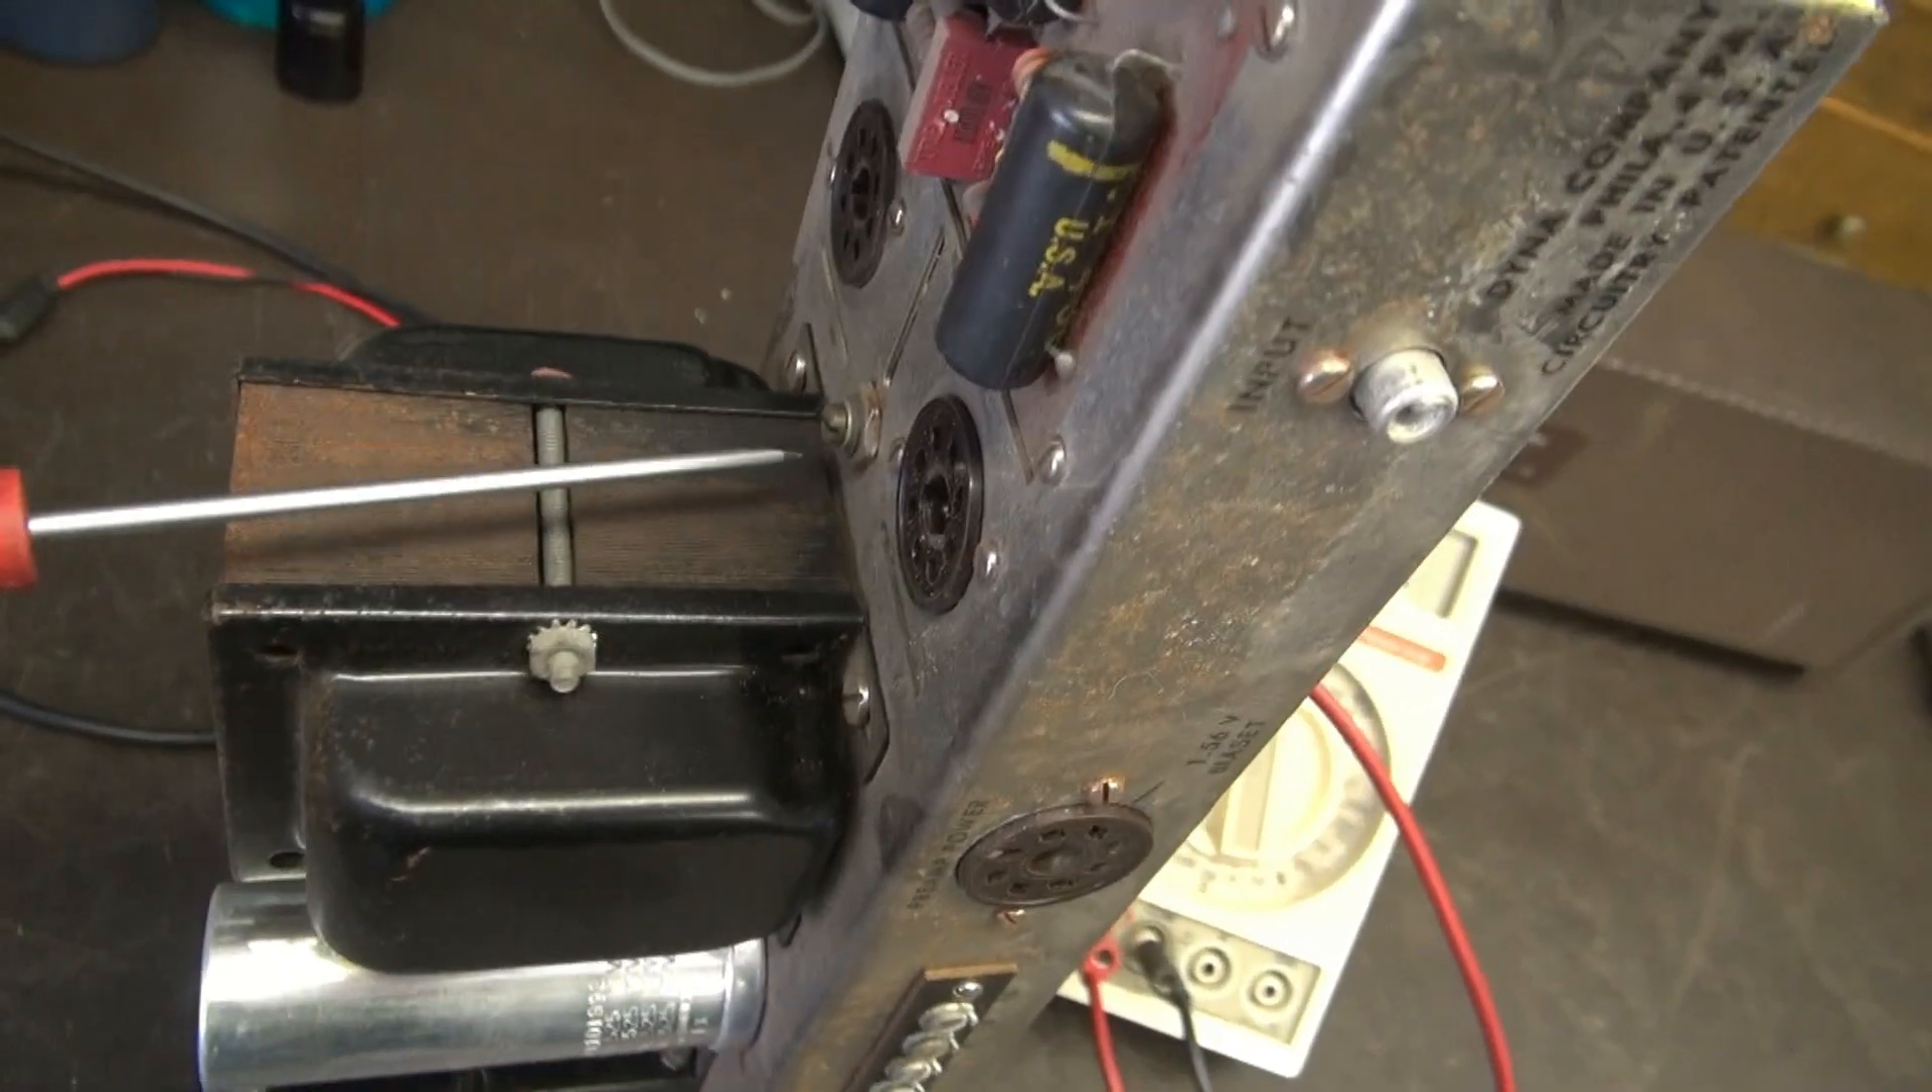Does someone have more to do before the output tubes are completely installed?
Yes.